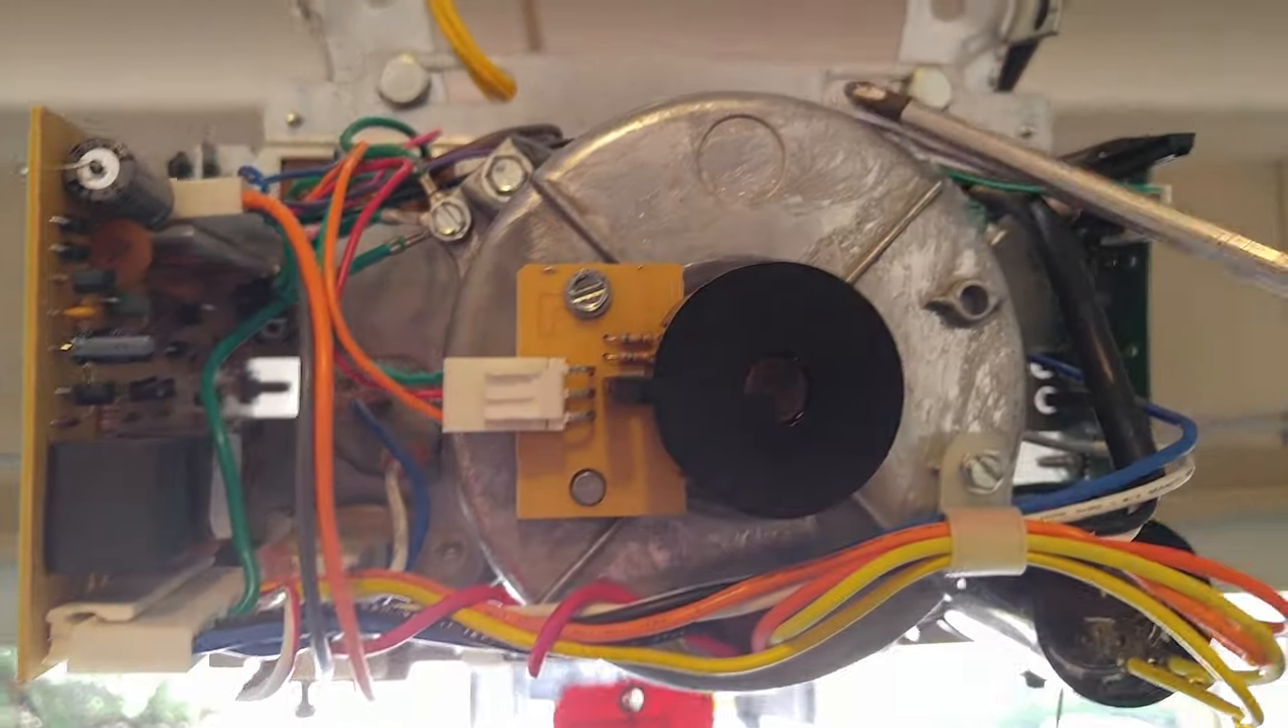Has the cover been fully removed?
Yes.